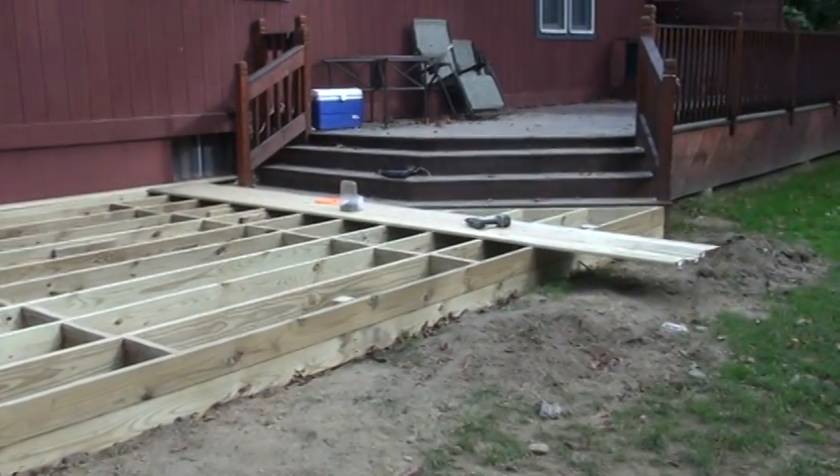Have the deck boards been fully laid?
No.